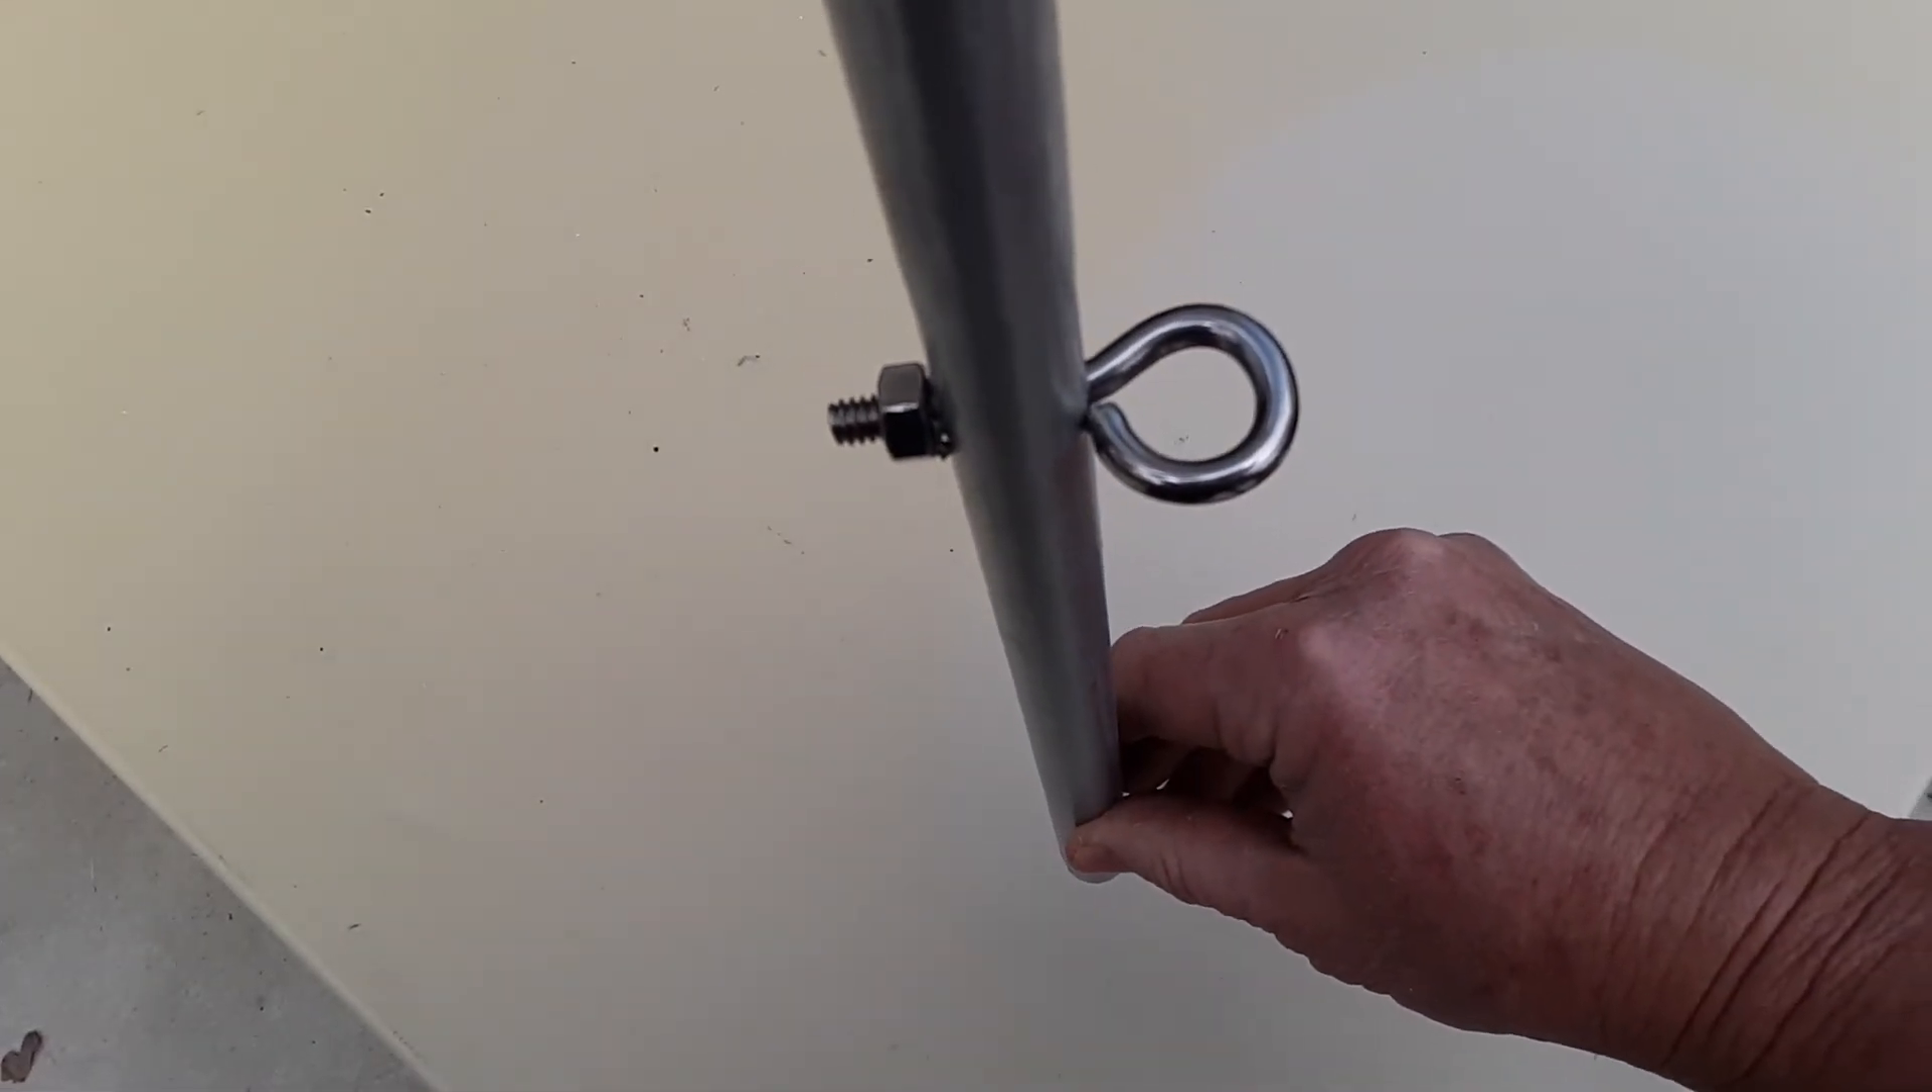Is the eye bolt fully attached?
Yes.